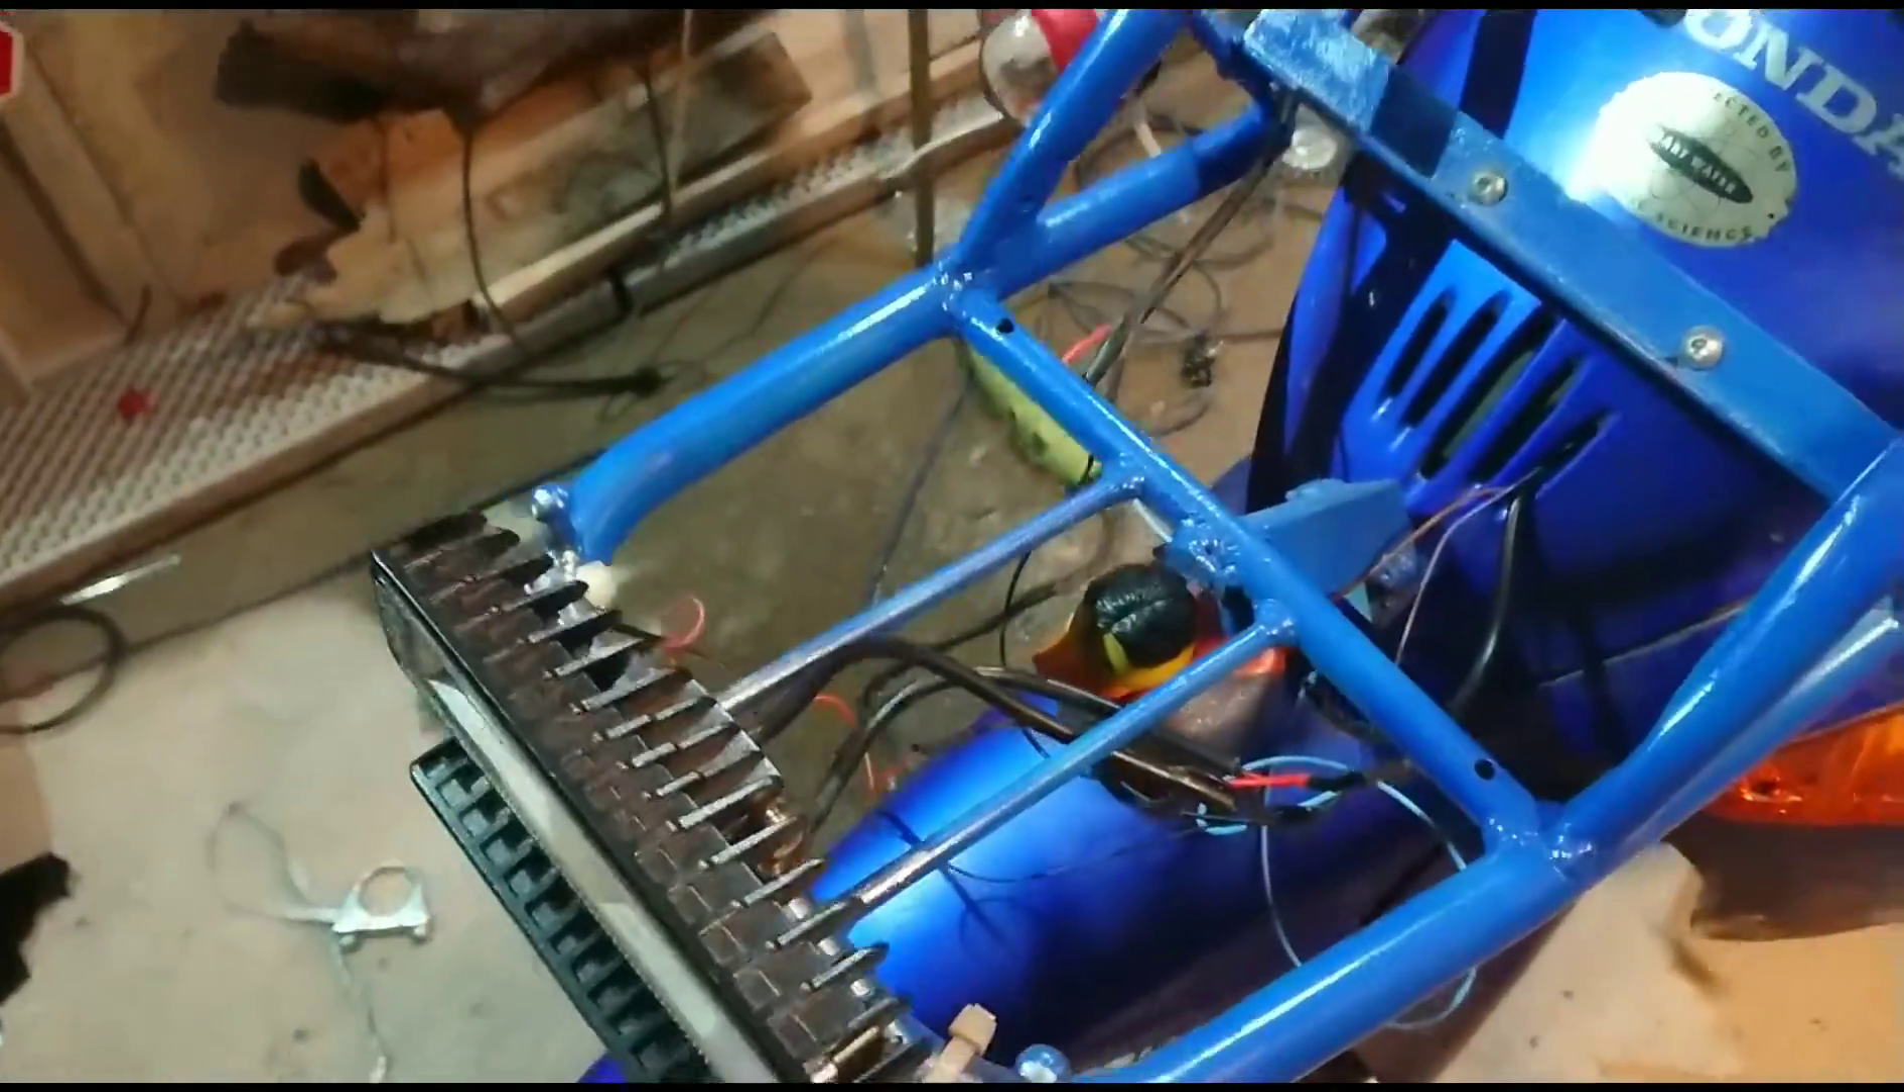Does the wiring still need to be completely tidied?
Yes.